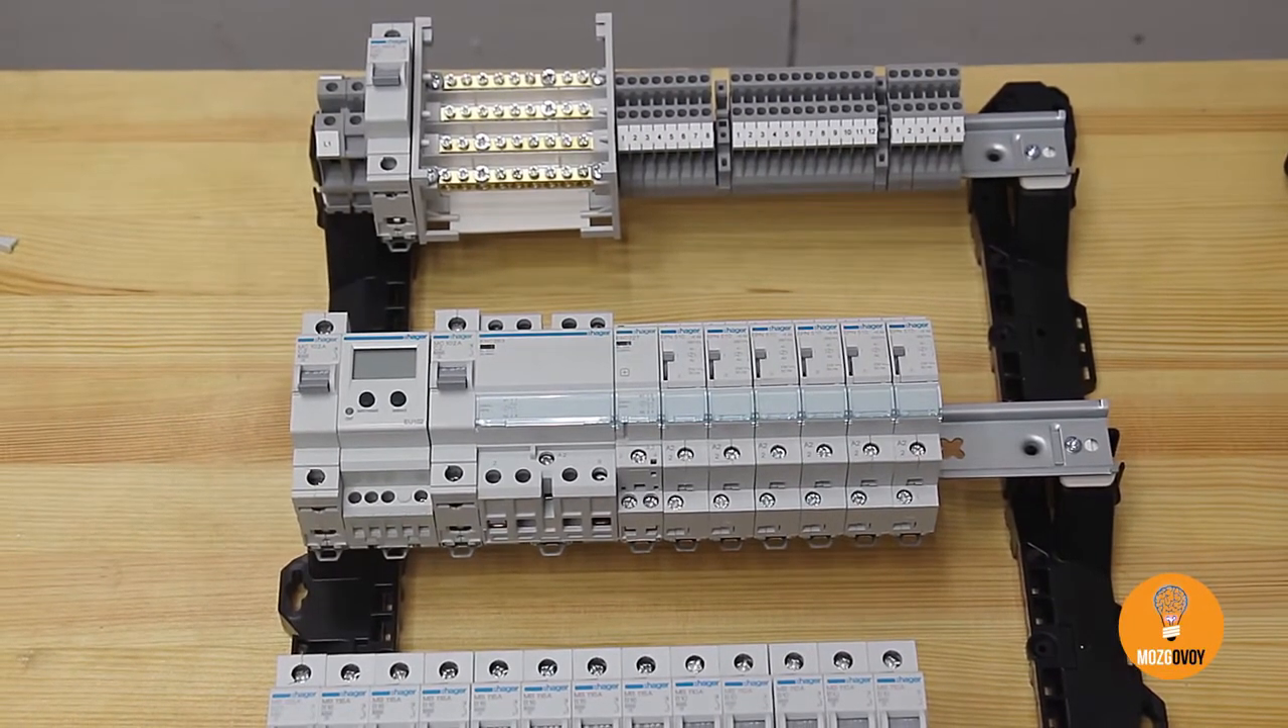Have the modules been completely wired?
No.